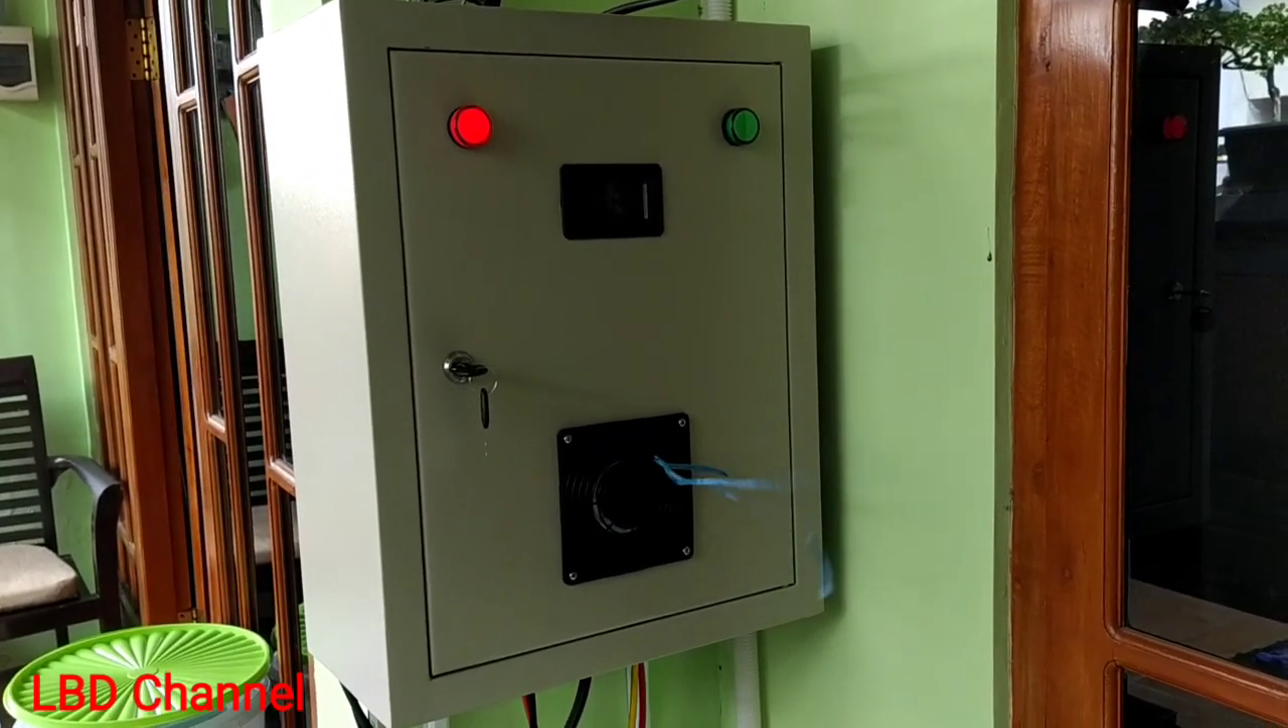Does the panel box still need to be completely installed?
No.